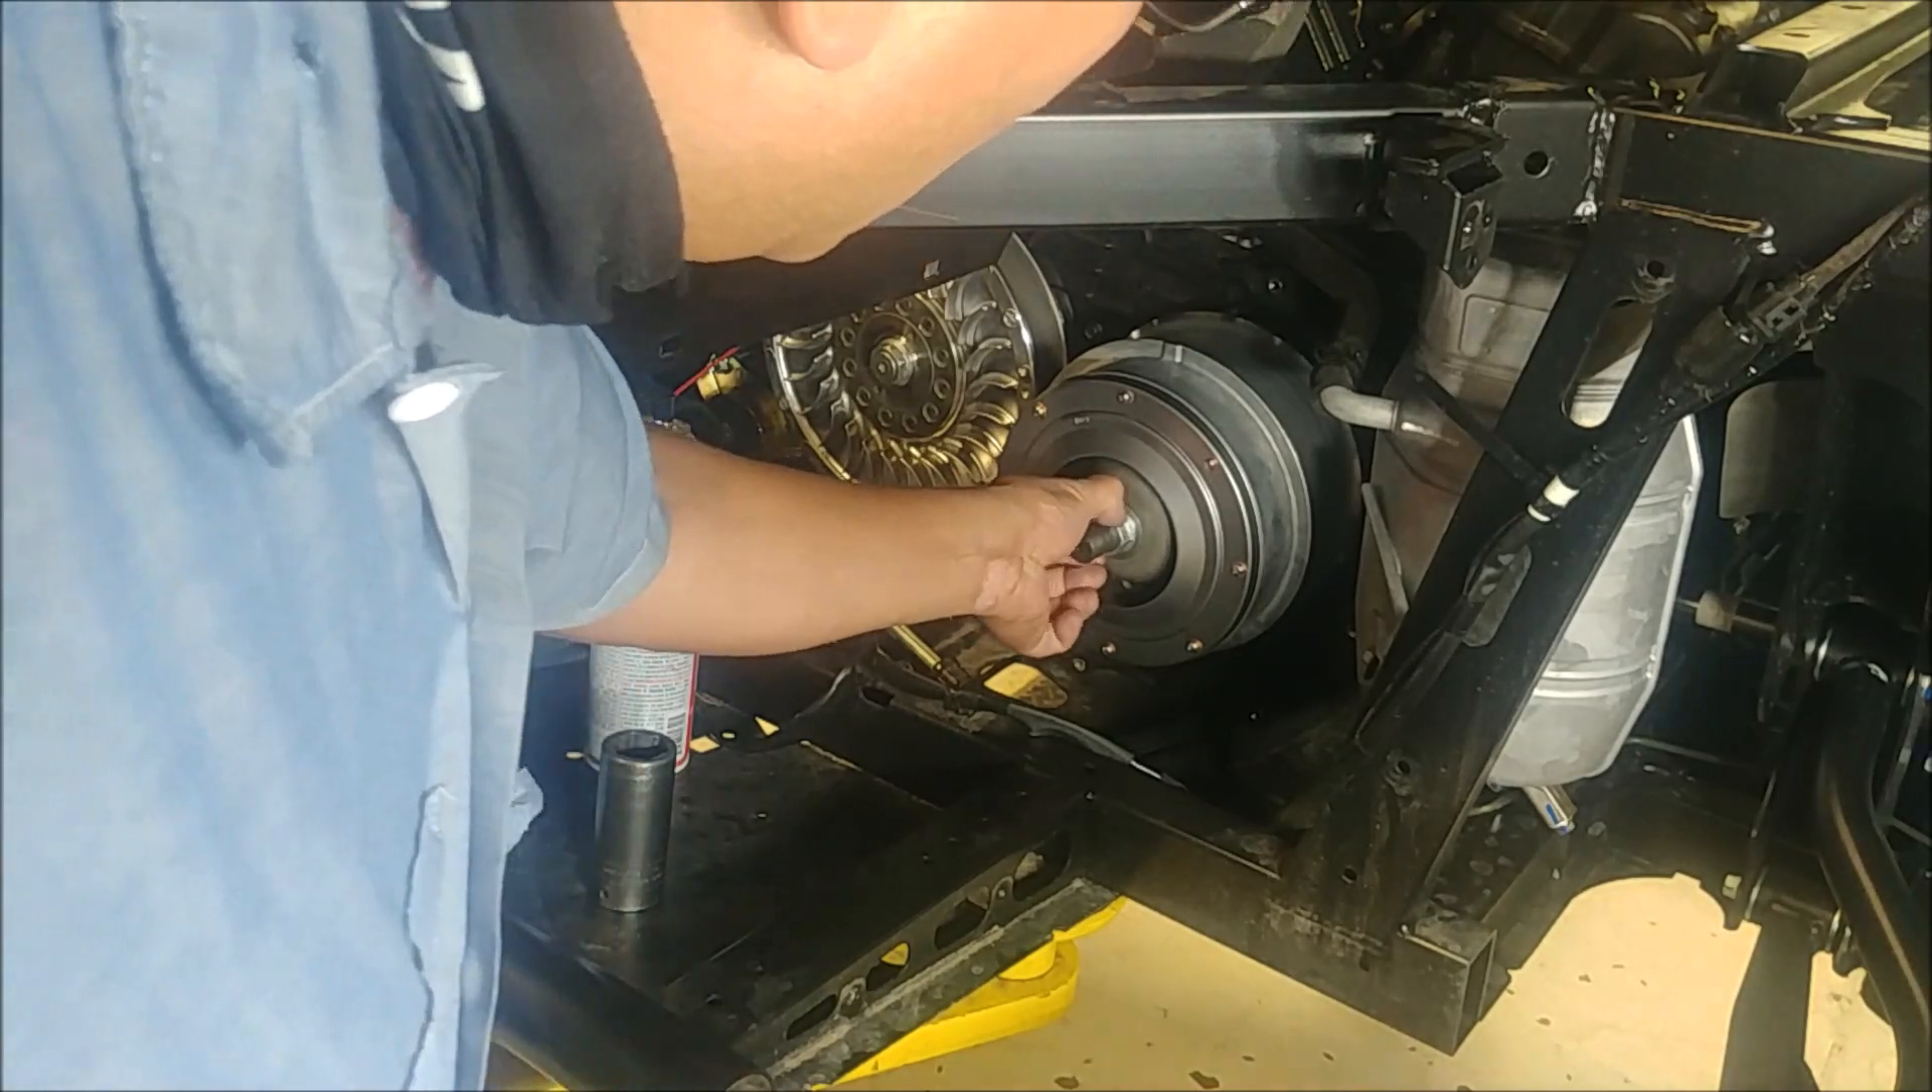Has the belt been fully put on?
No.